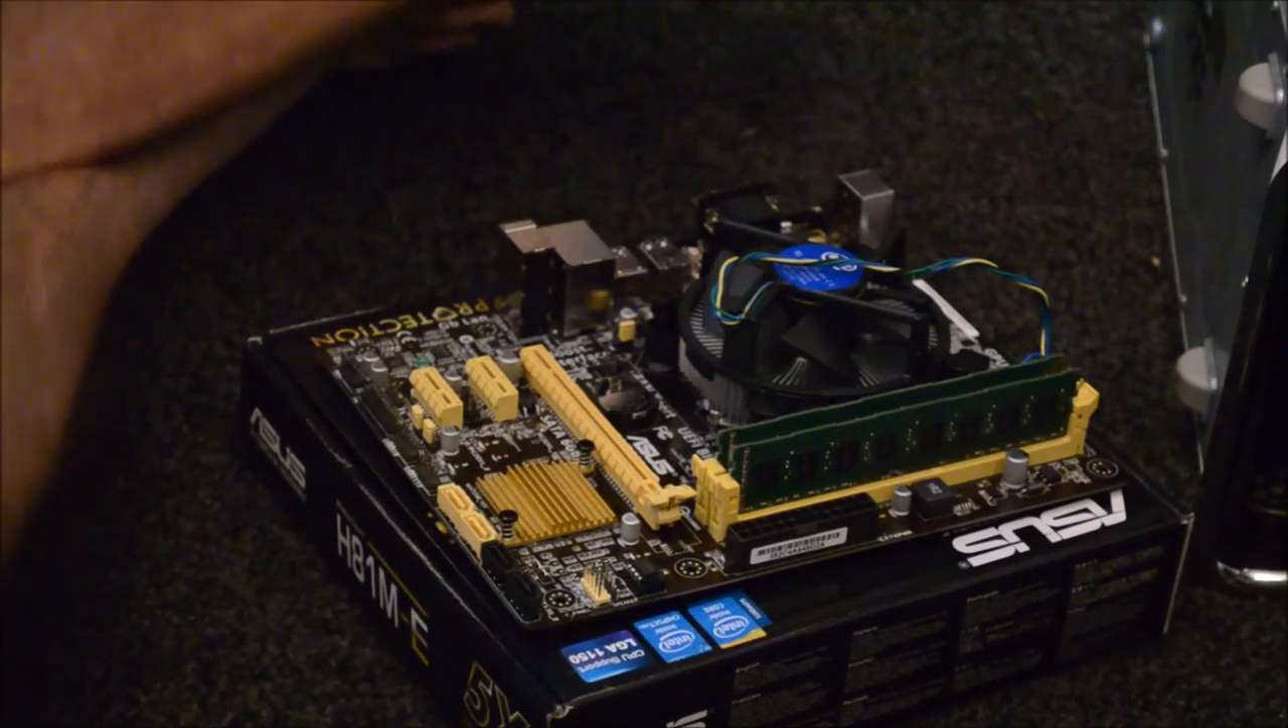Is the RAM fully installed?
Yes.